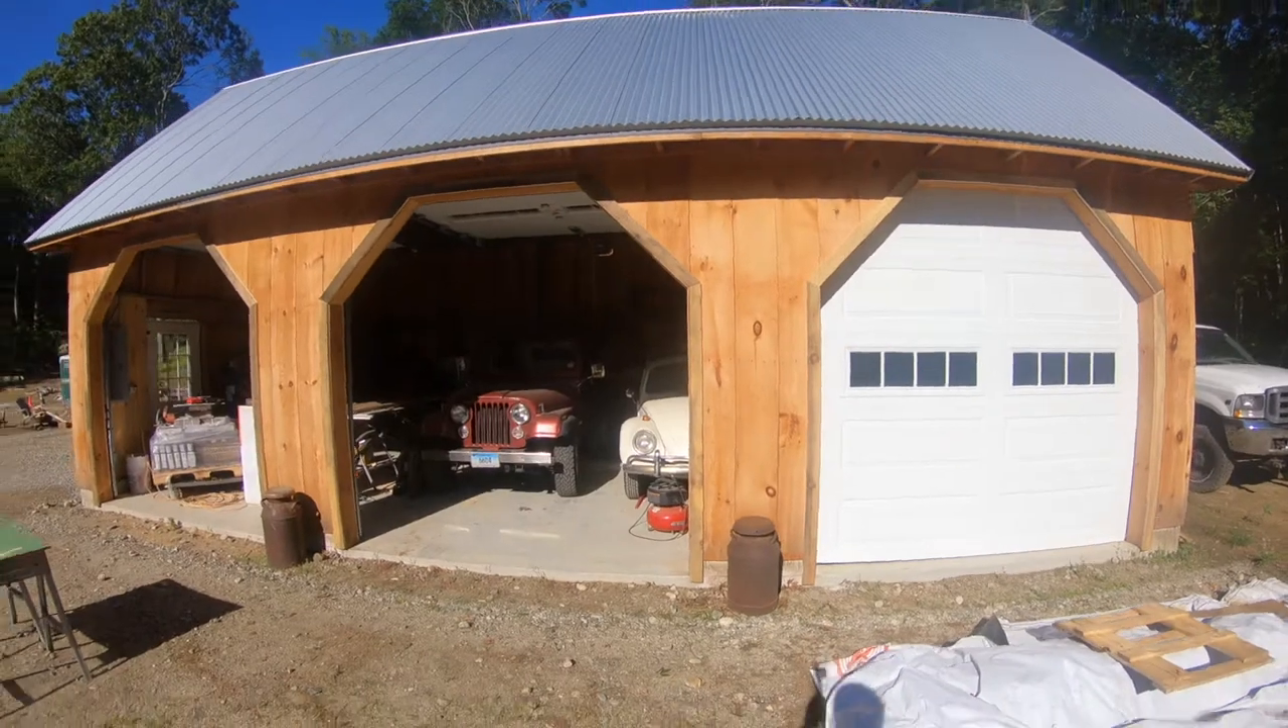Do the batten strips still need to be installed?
Yes.